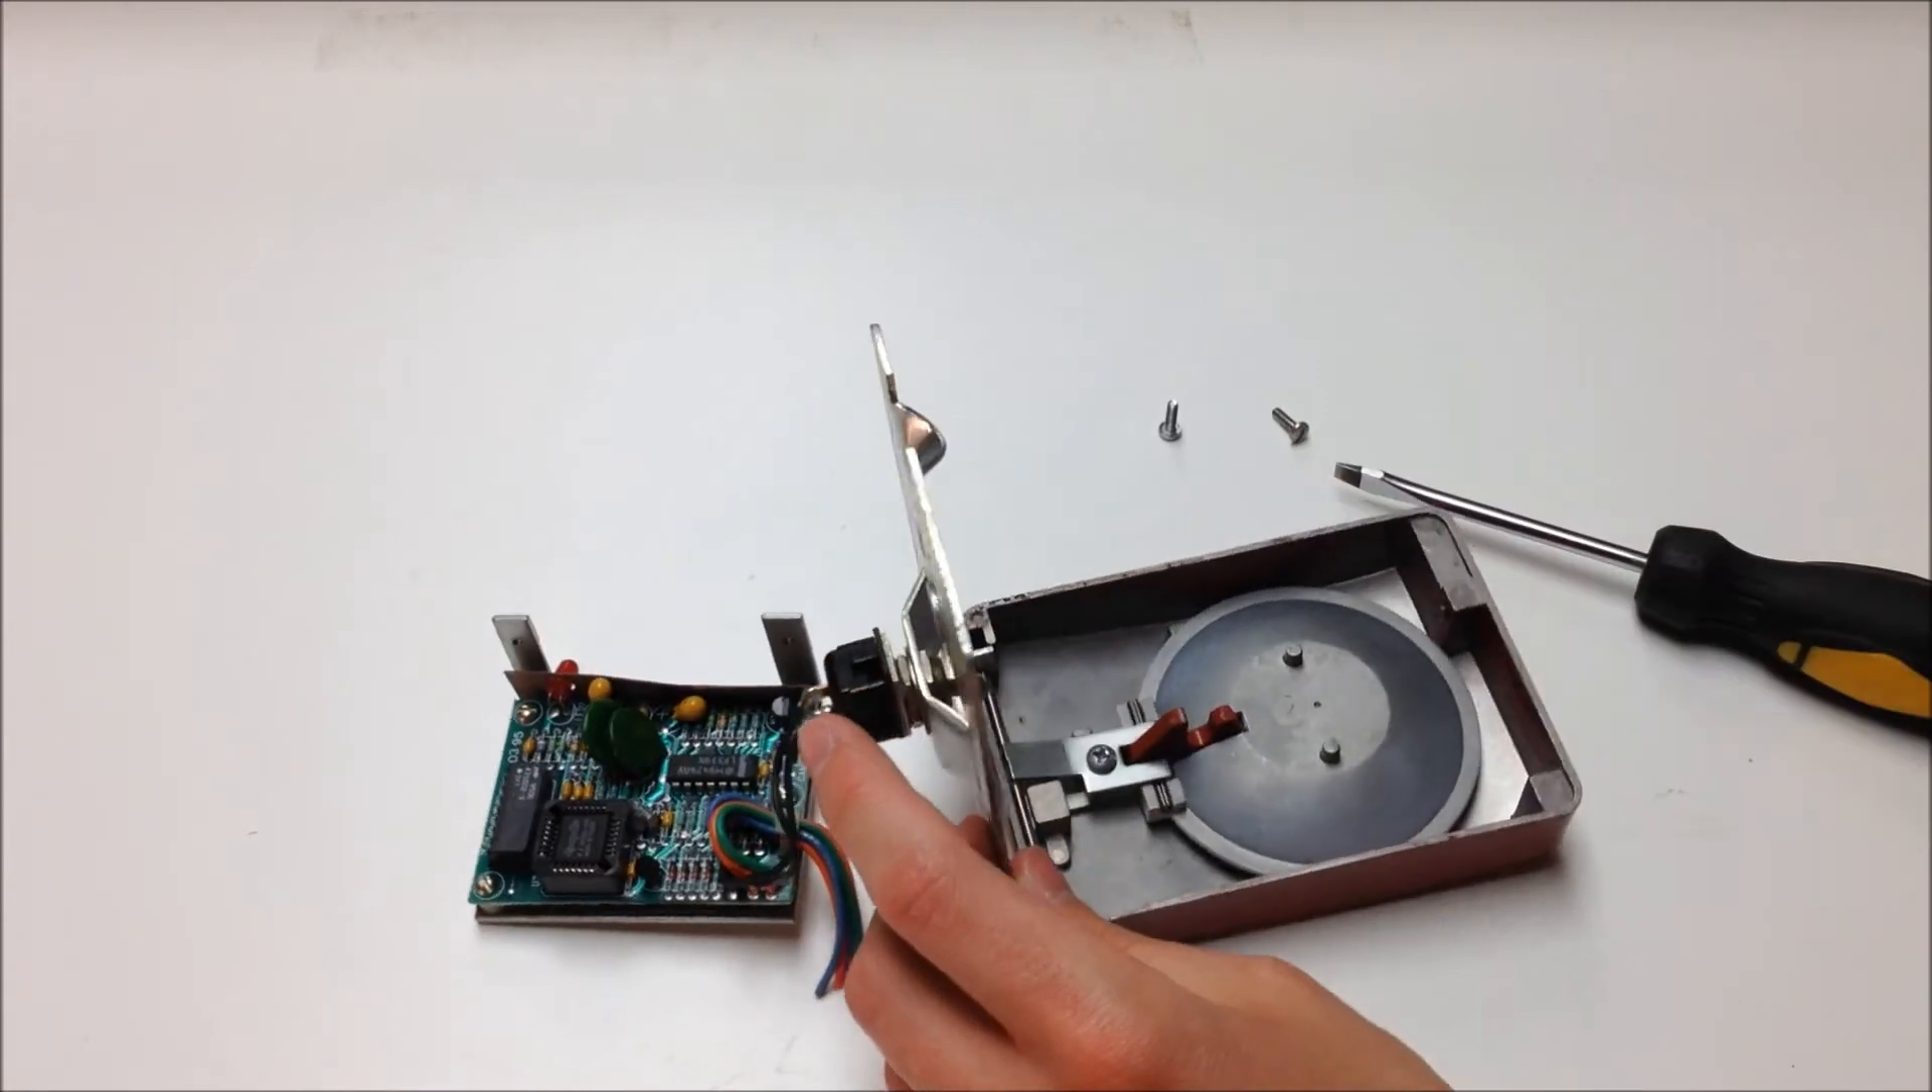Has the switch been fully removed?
No.